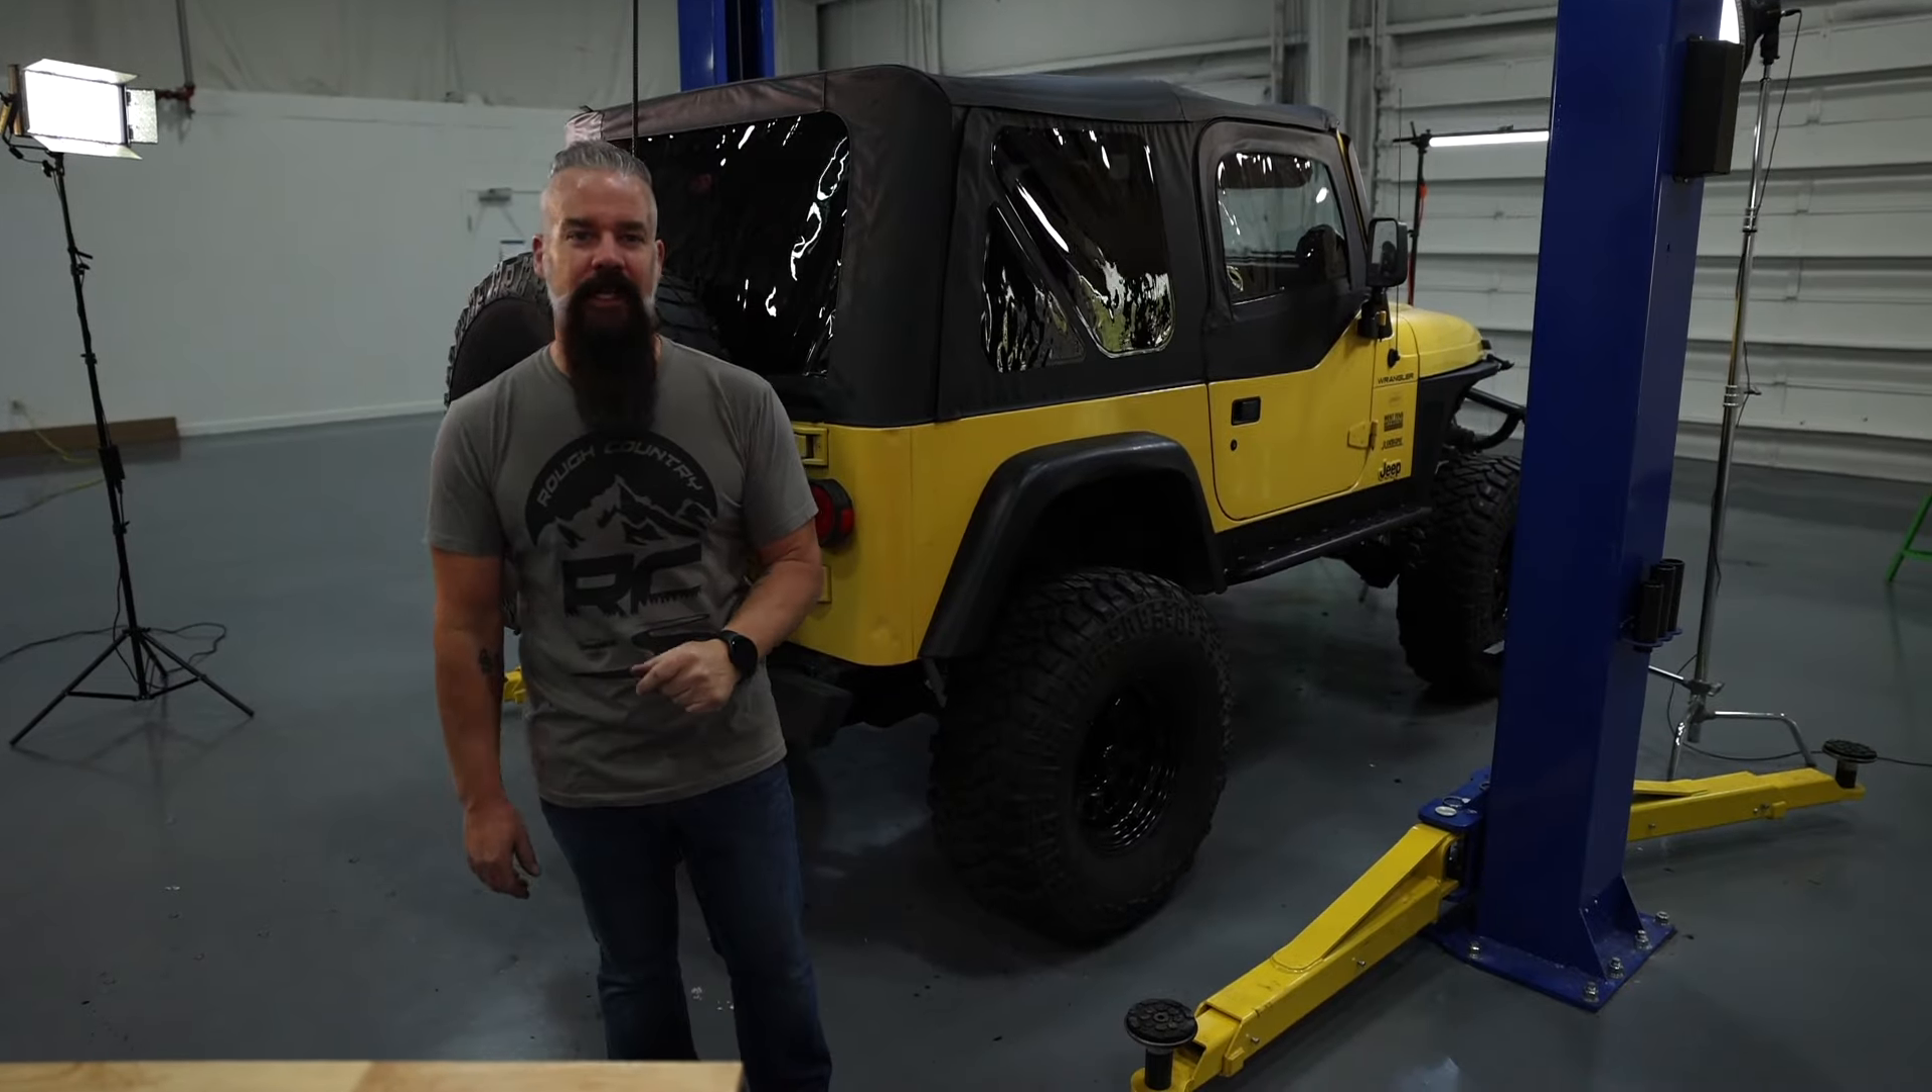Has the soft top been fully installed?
Yes.